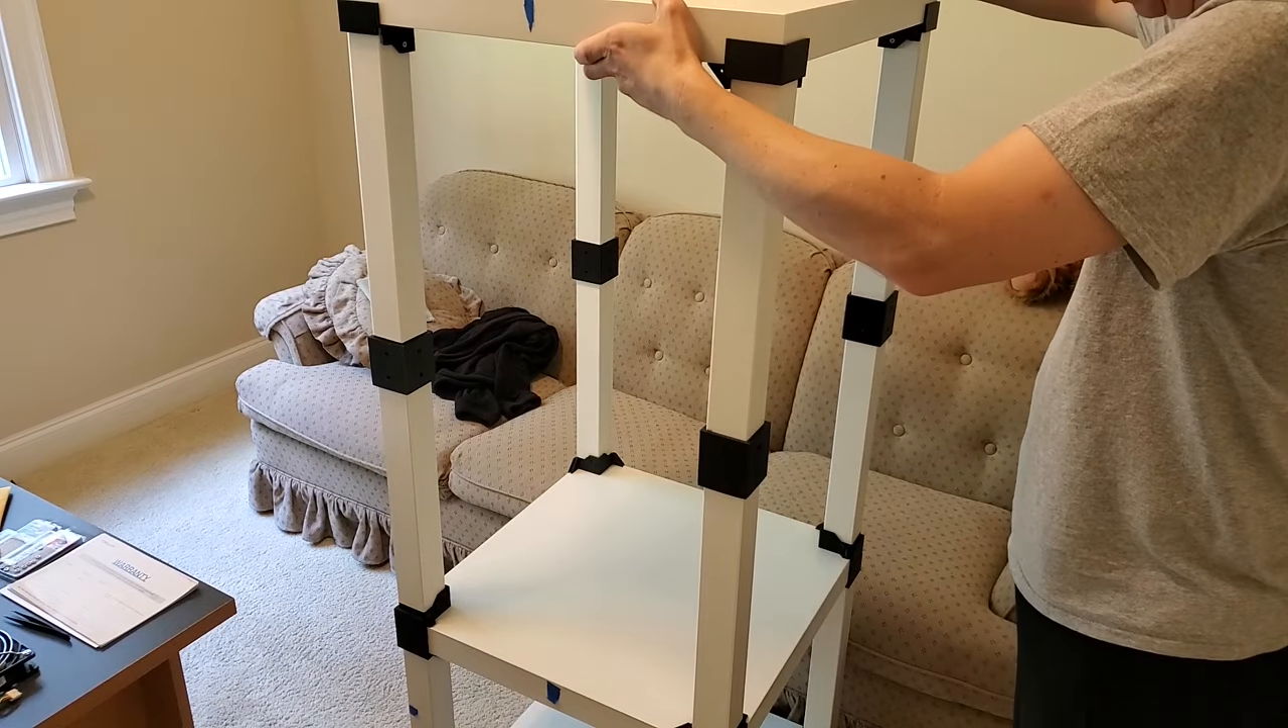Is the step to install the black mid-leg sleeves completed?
Yes.